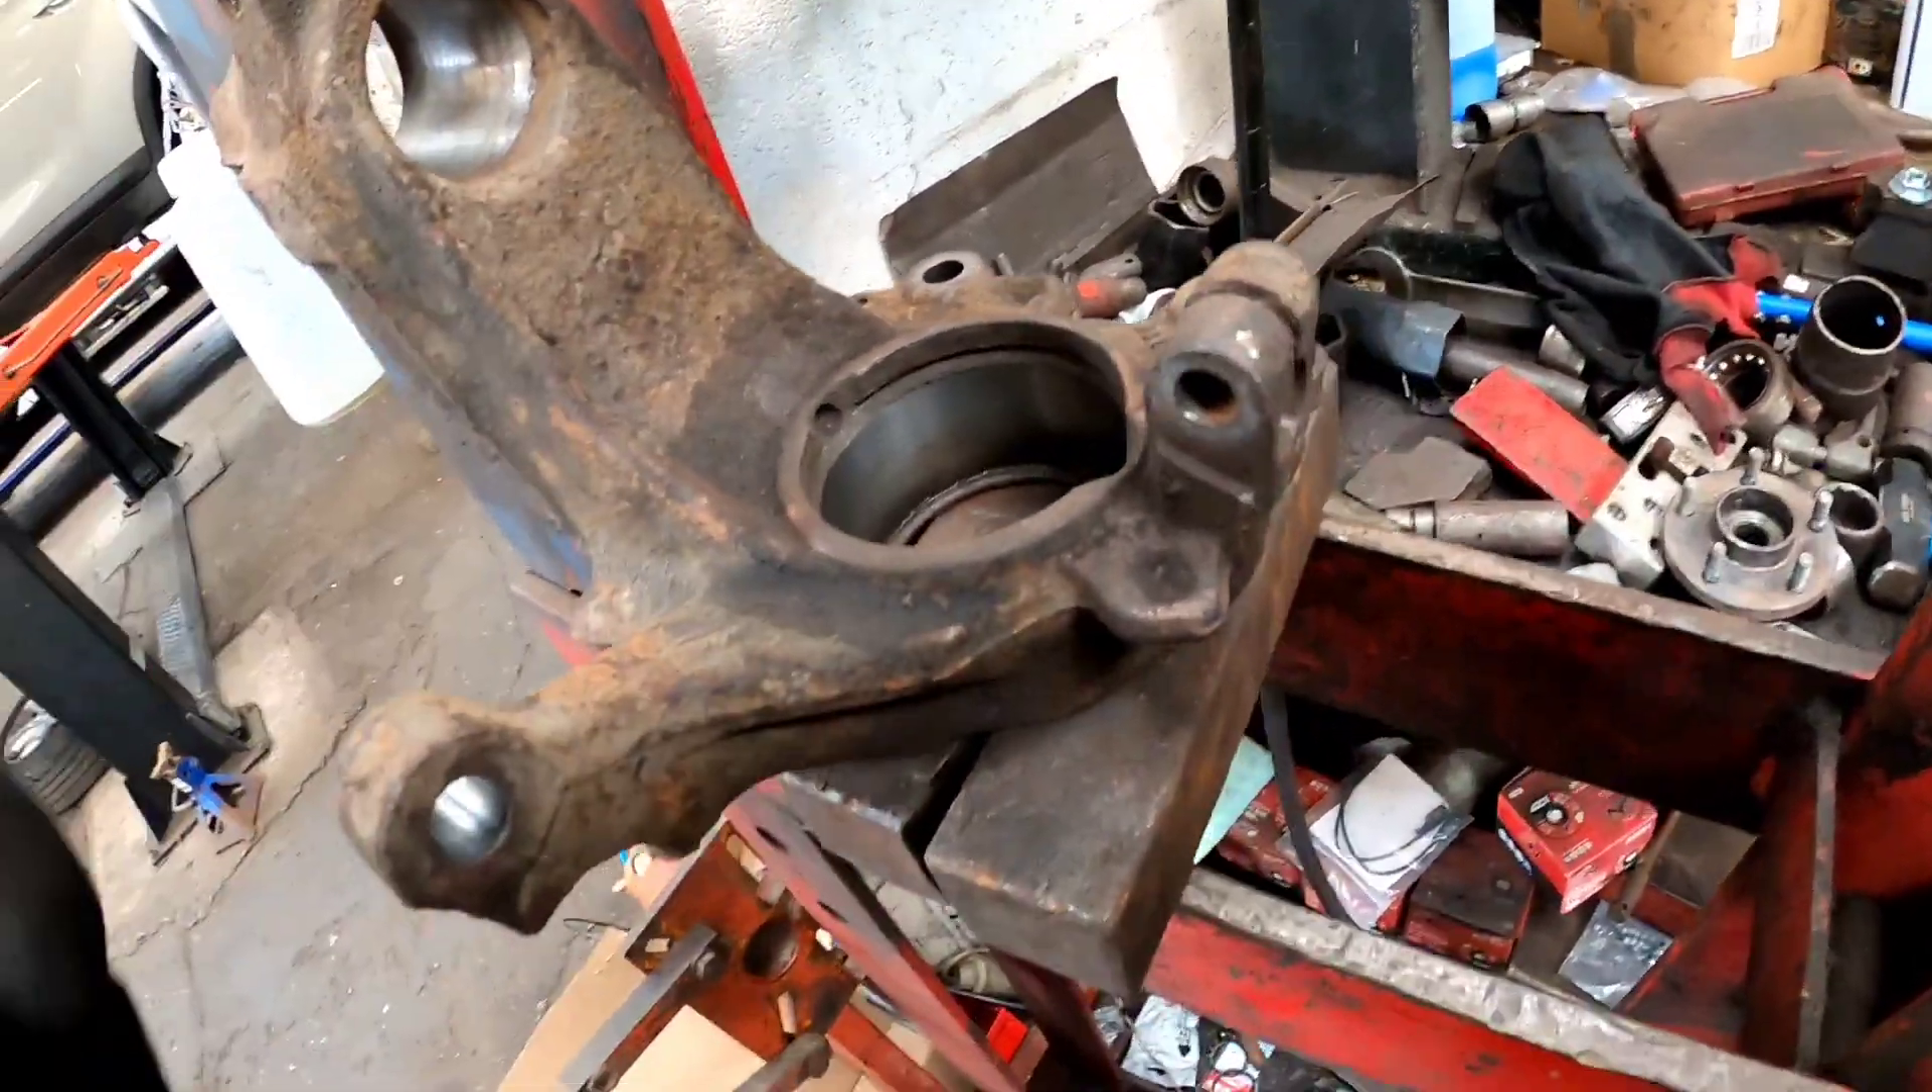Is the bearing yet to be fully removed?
No.